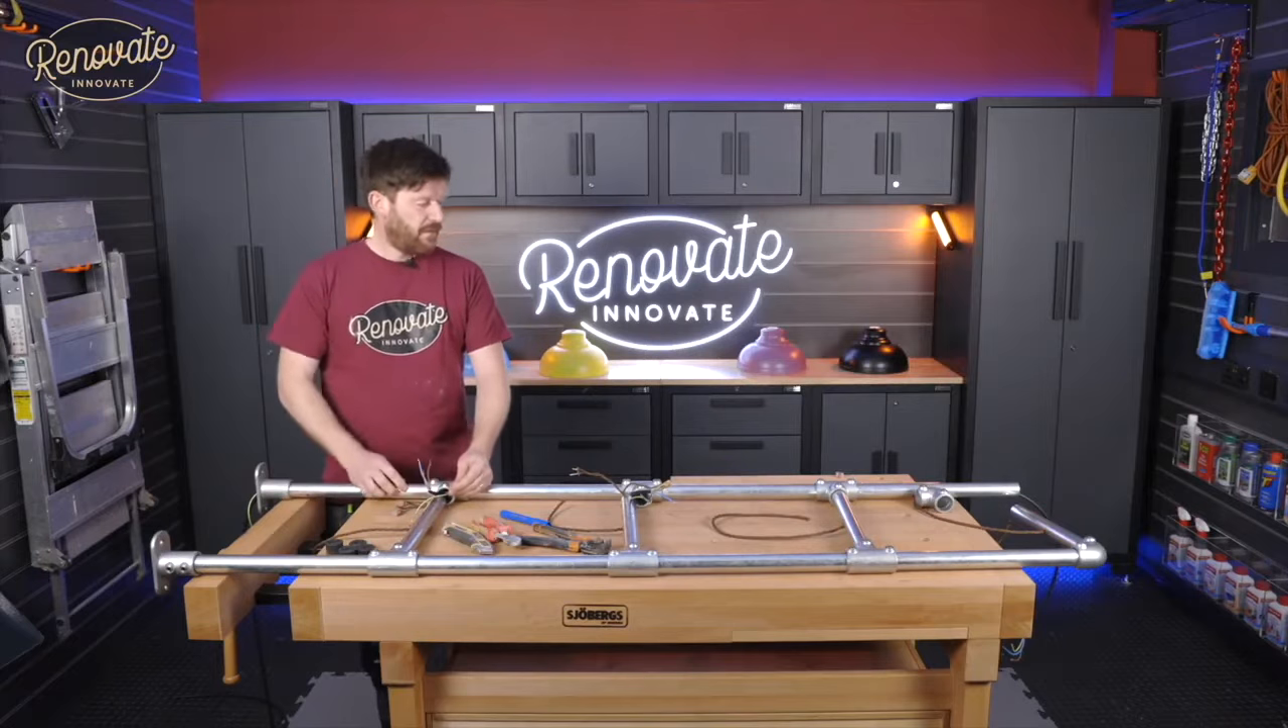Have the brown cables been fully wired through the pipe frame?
No.